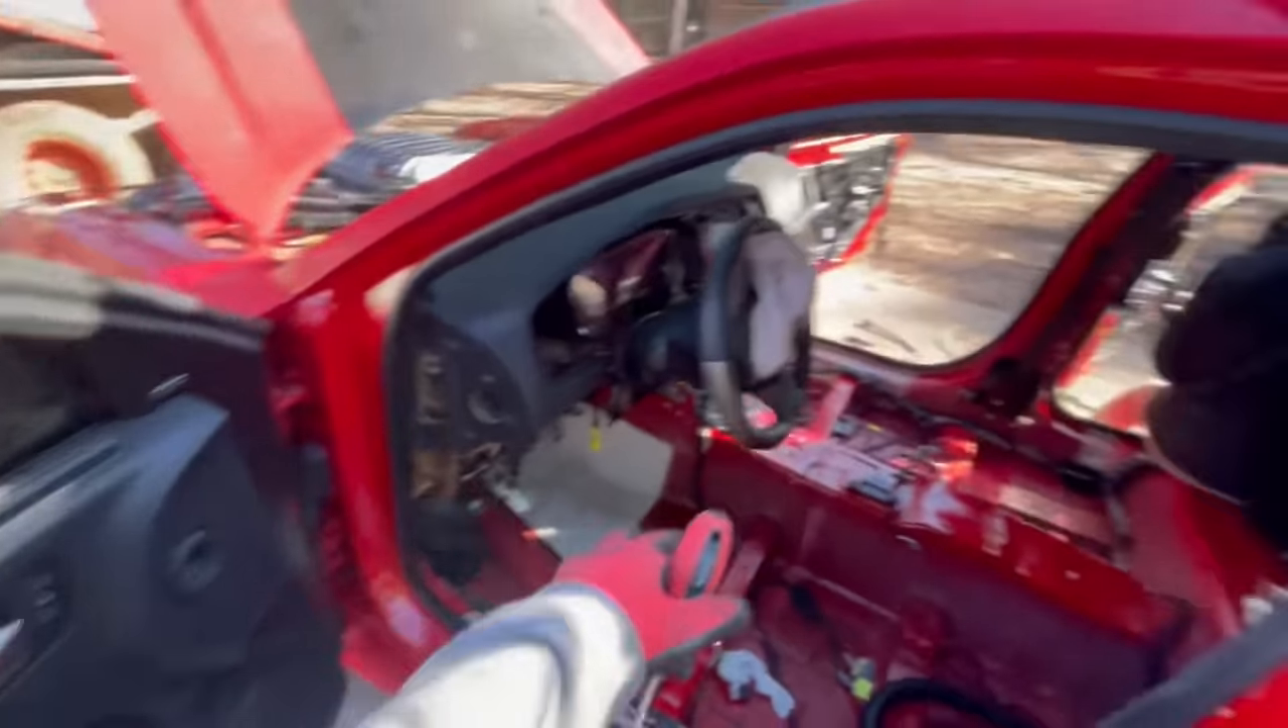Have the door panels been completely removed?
No.